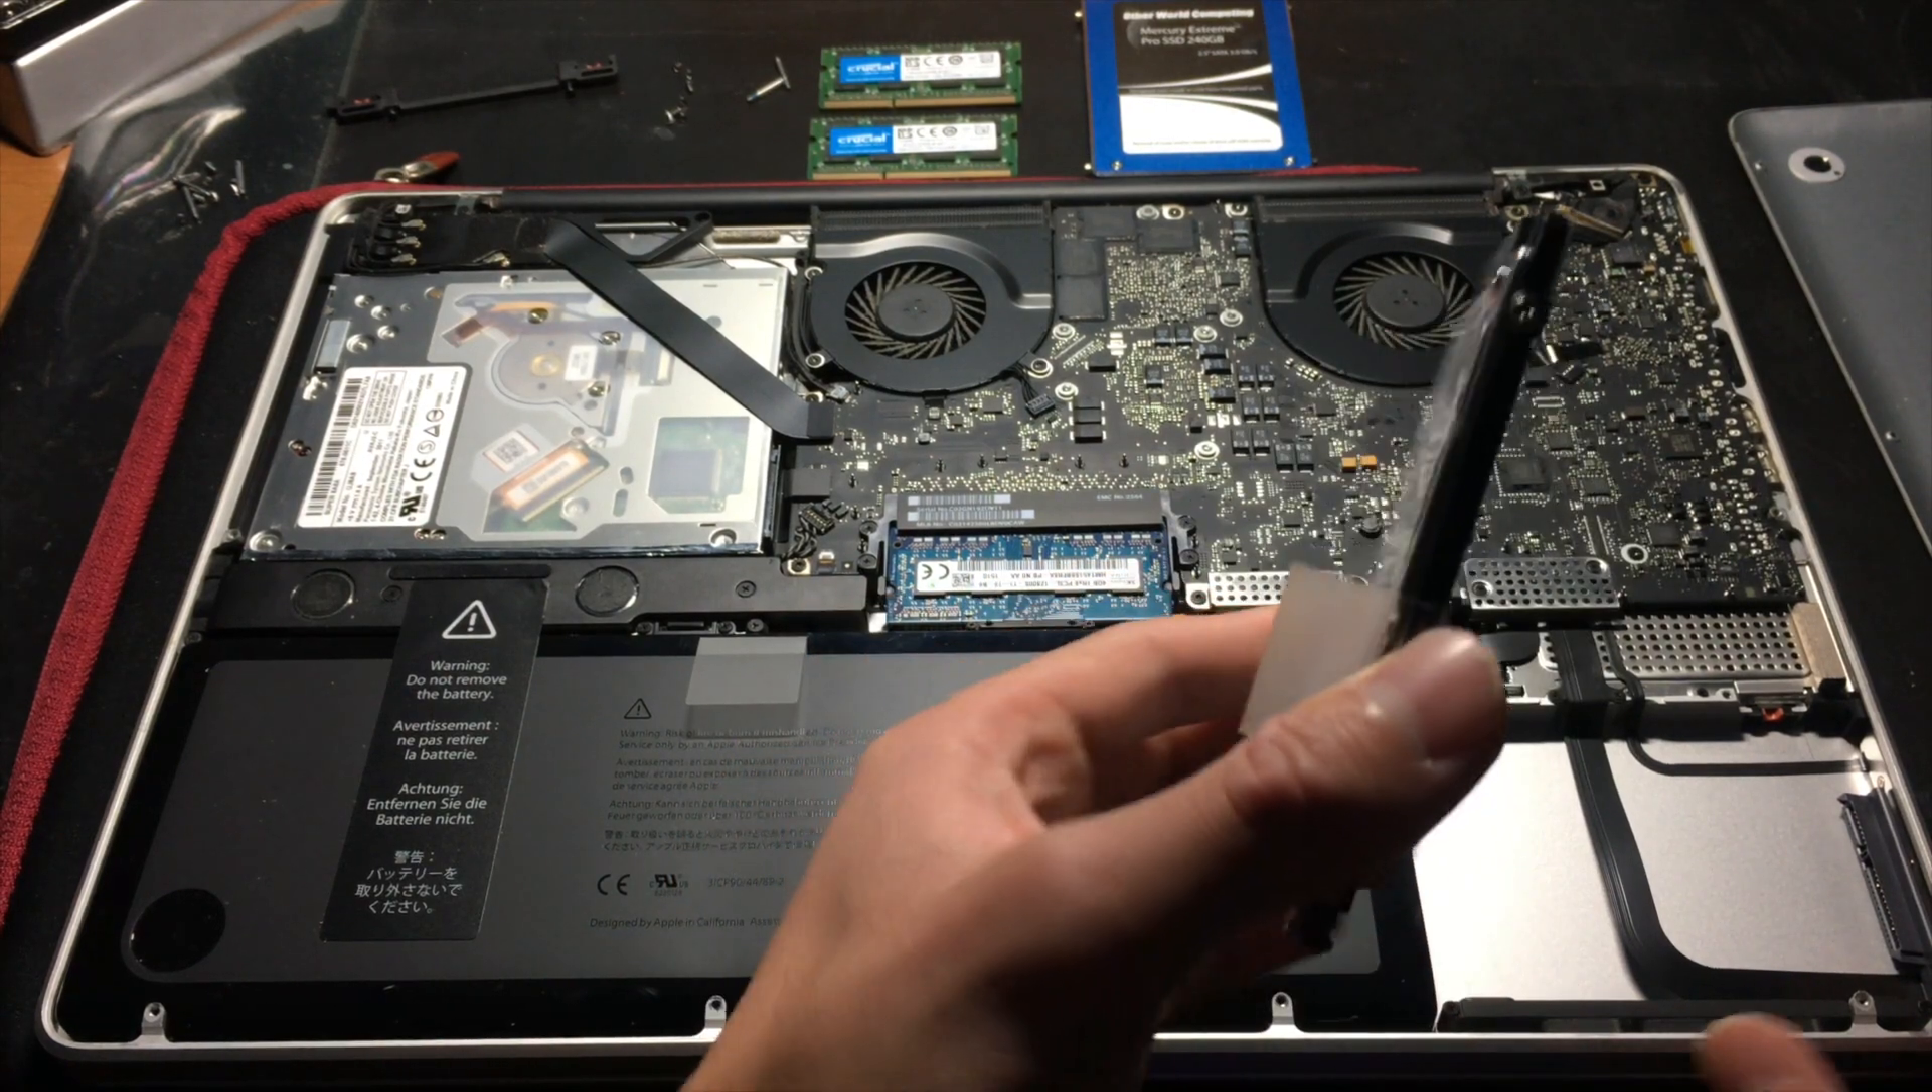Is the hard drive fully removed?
Yes.